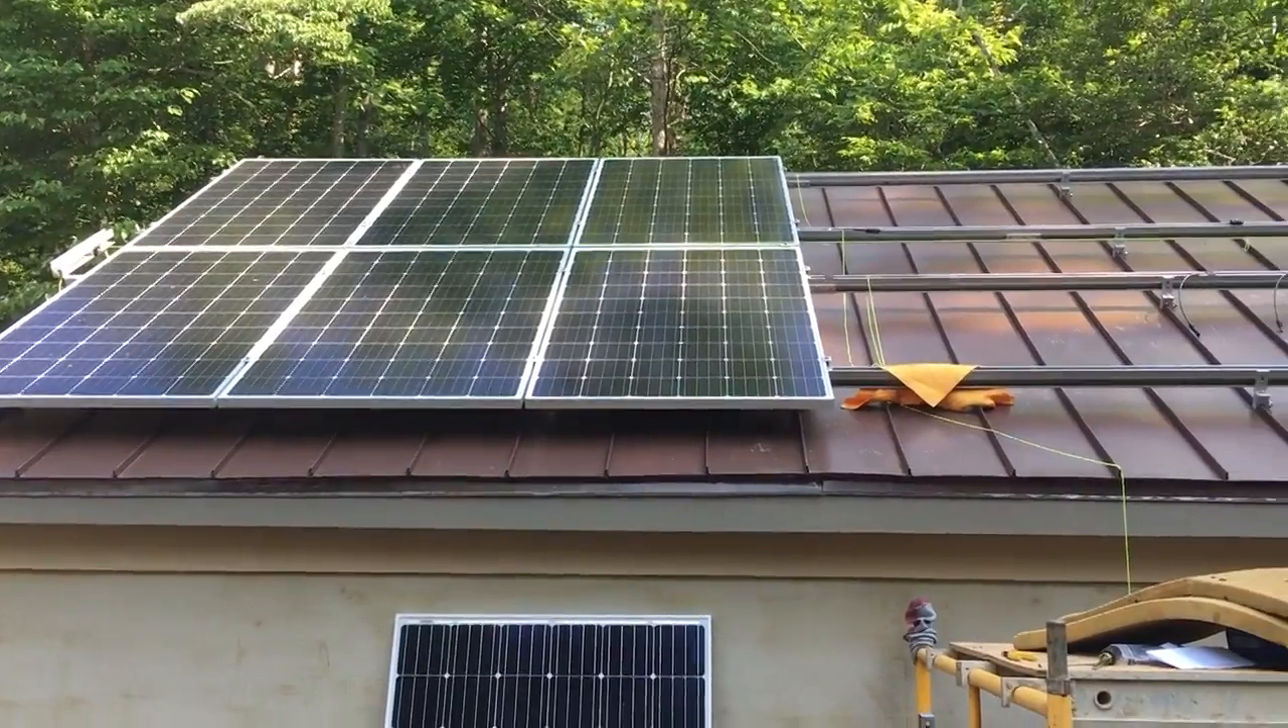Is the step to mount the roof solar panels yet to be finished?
Yes.